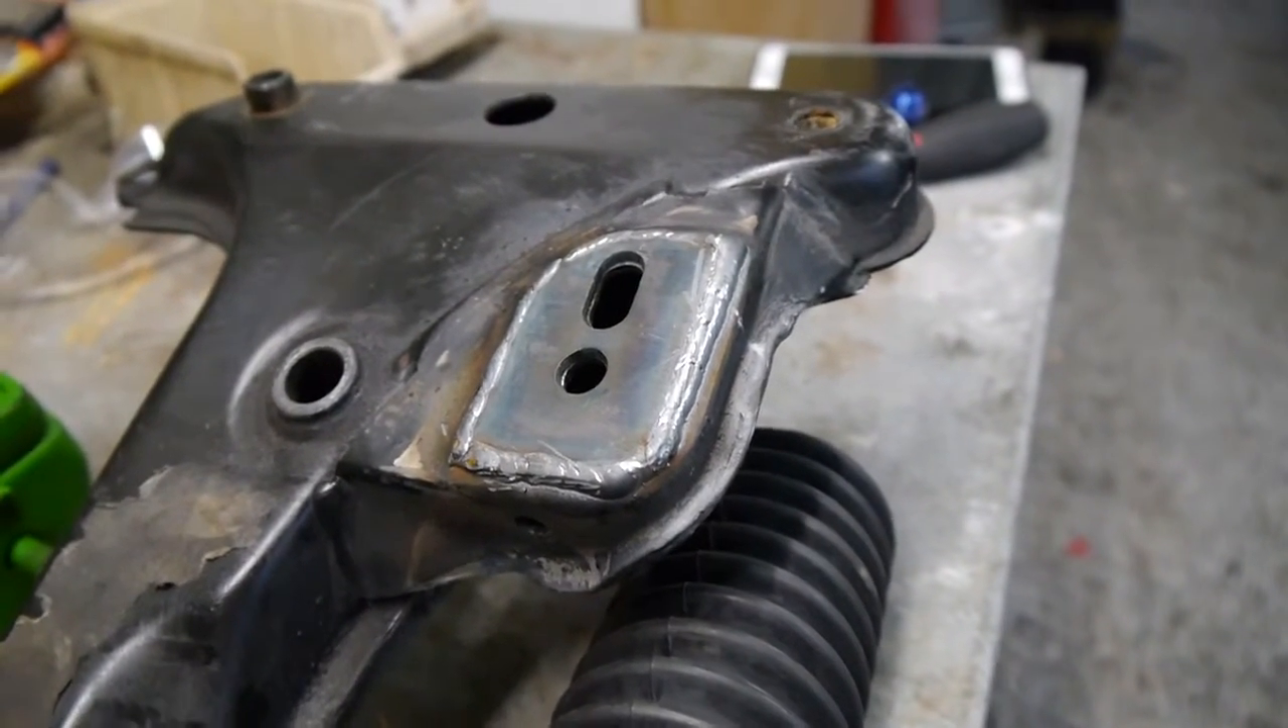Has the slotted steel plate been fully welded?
Yes.